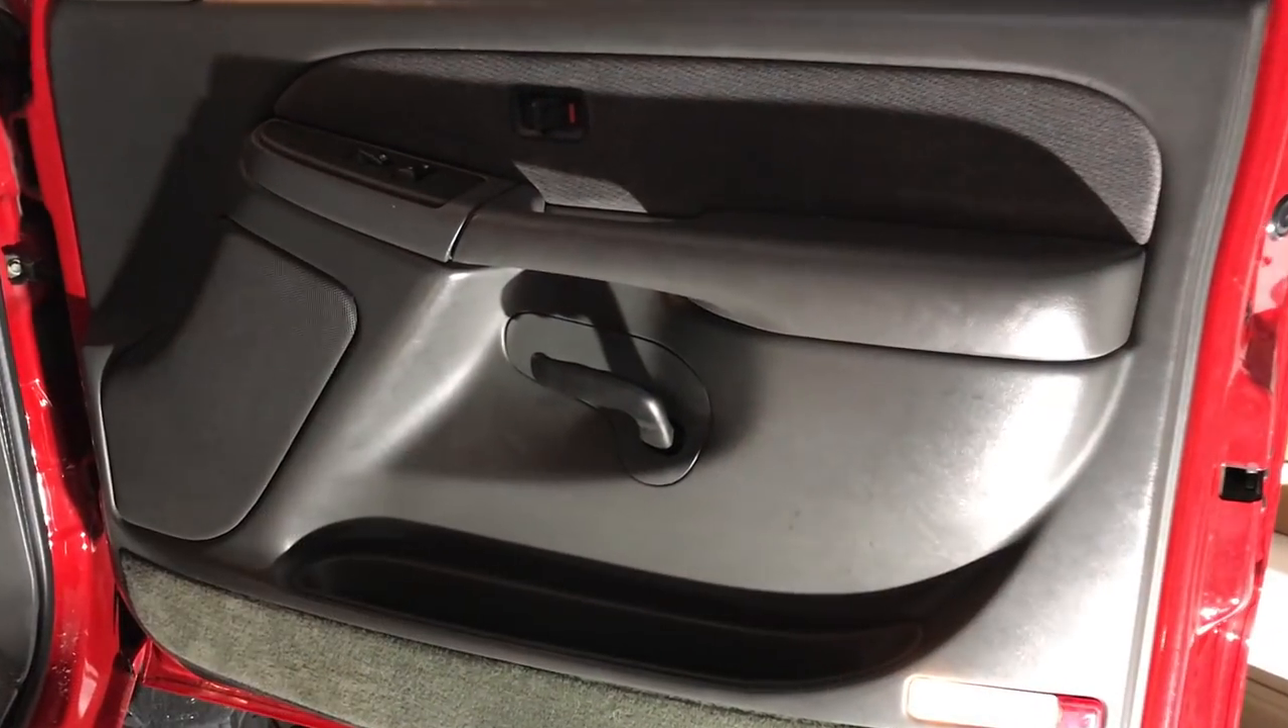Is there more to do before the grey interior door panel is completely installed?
No.